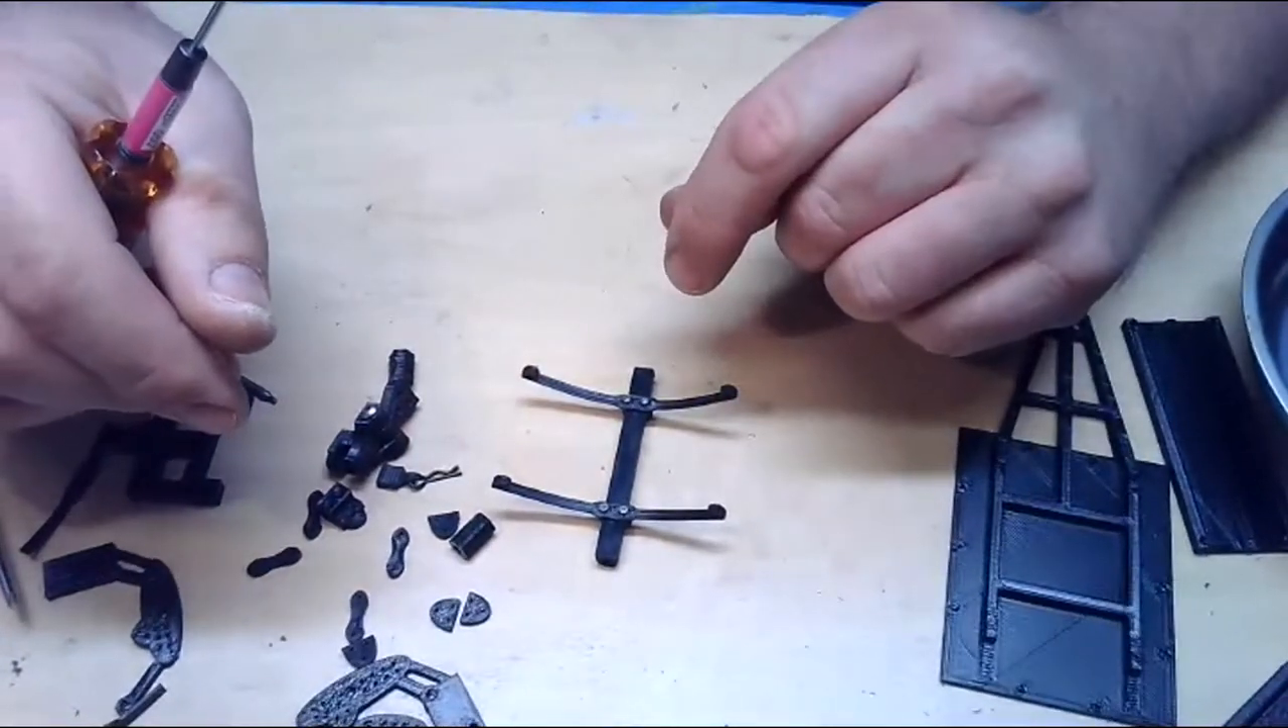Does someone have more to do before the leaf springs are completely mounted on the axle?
No.